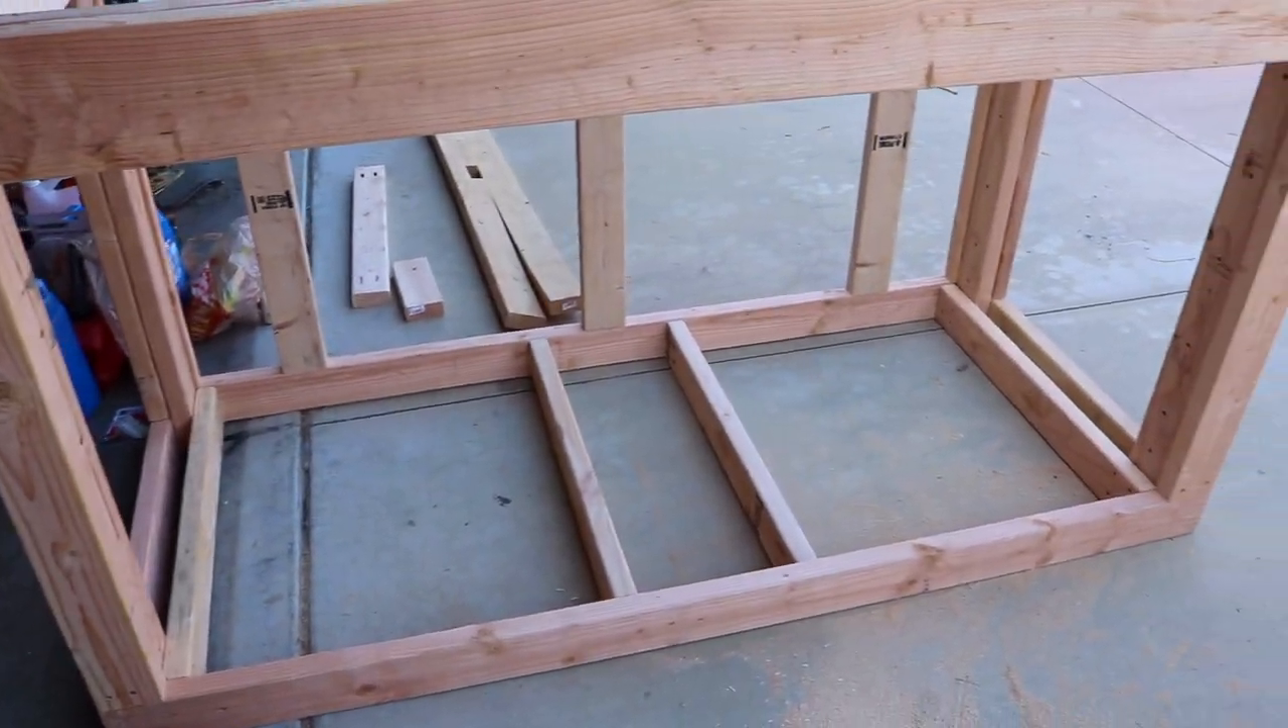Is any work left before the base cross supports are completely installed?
No.